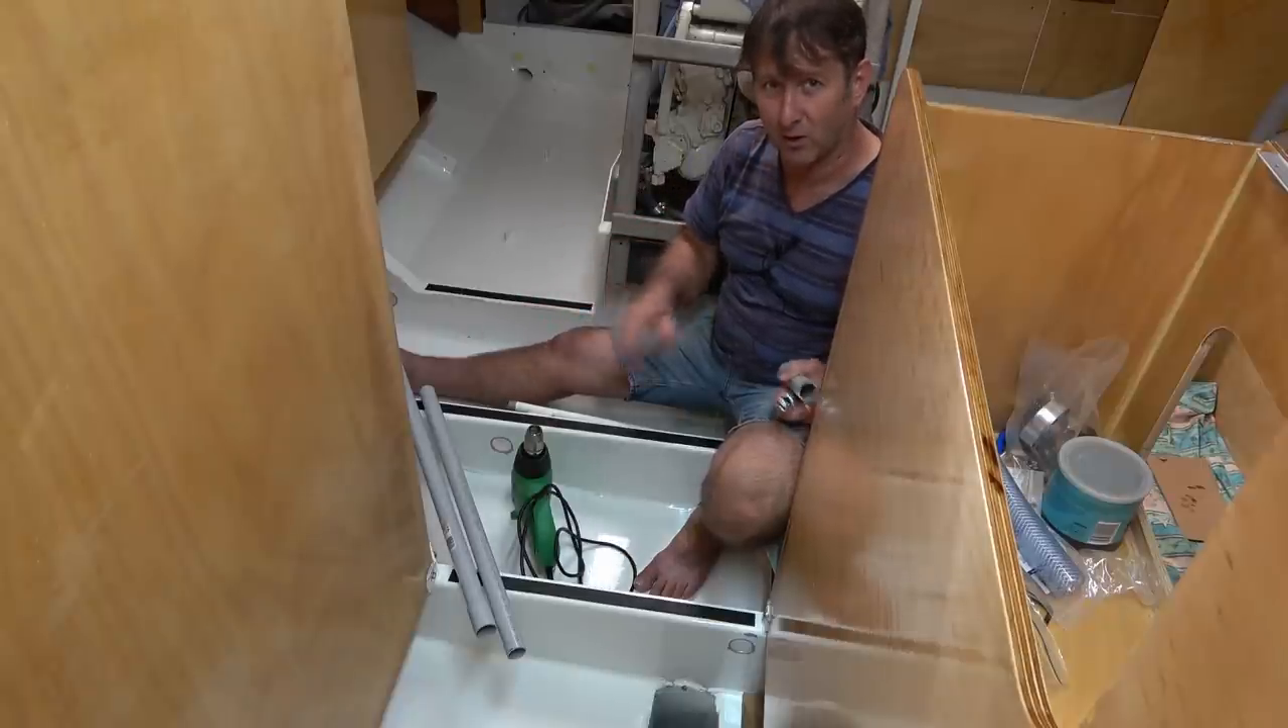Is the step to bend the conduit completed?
No.